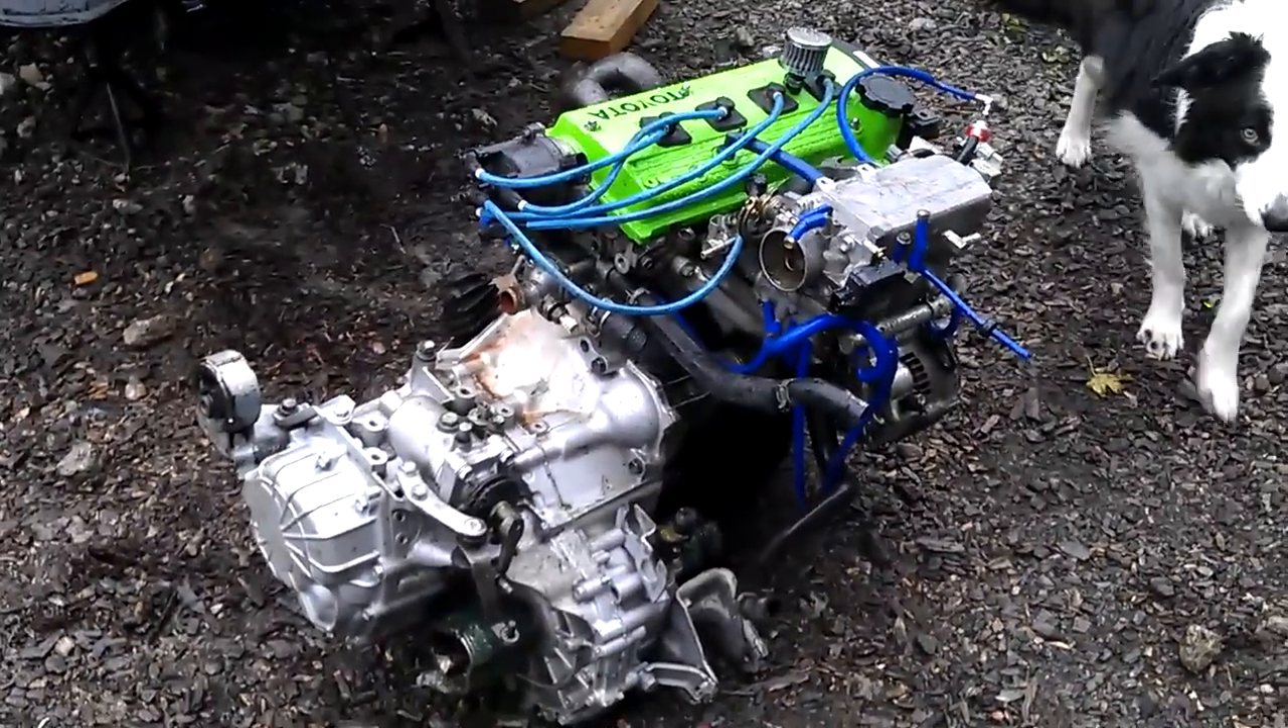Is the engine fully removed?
Yes.